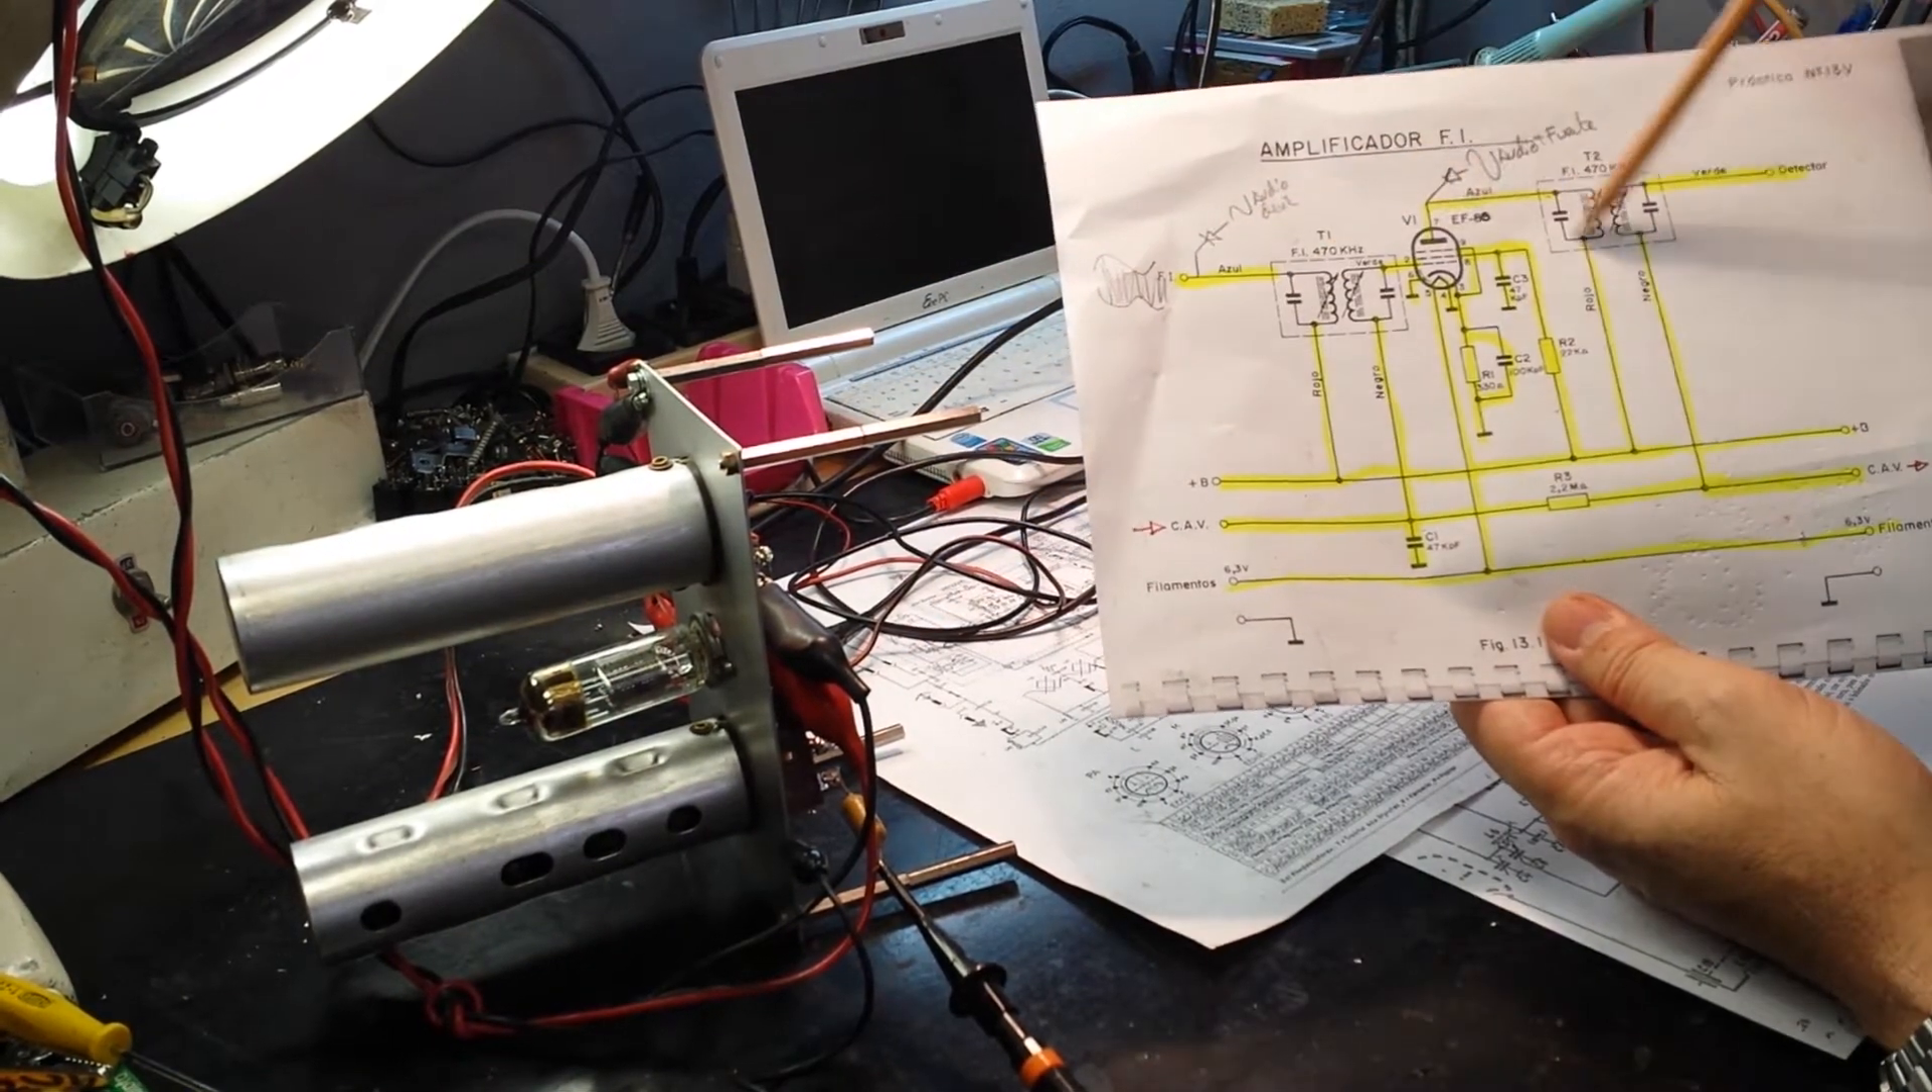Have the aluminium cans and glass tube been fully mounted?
Yes.